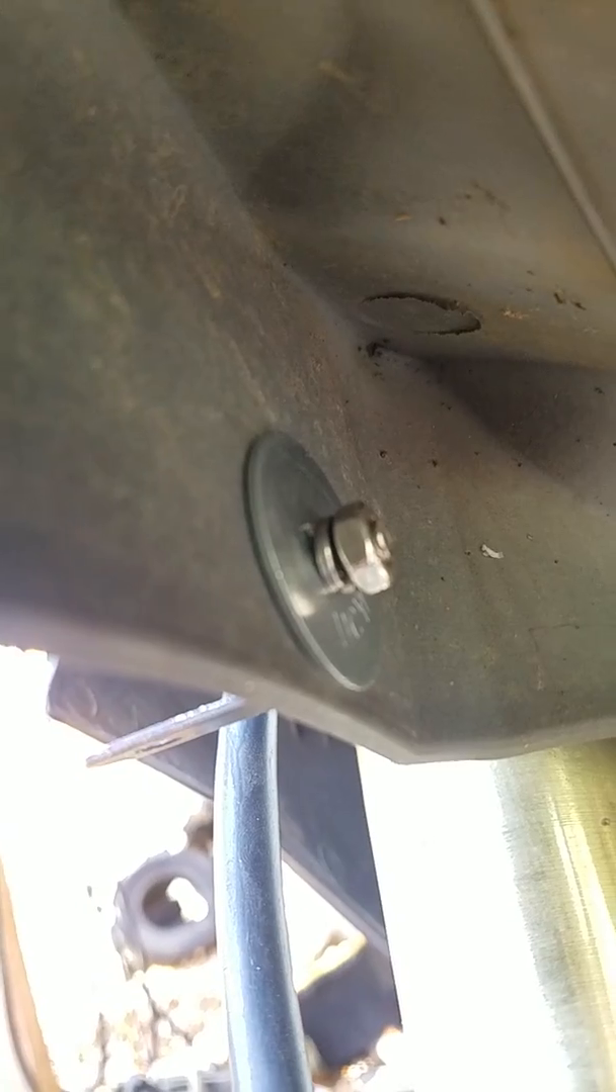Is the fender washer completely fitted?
Yes.